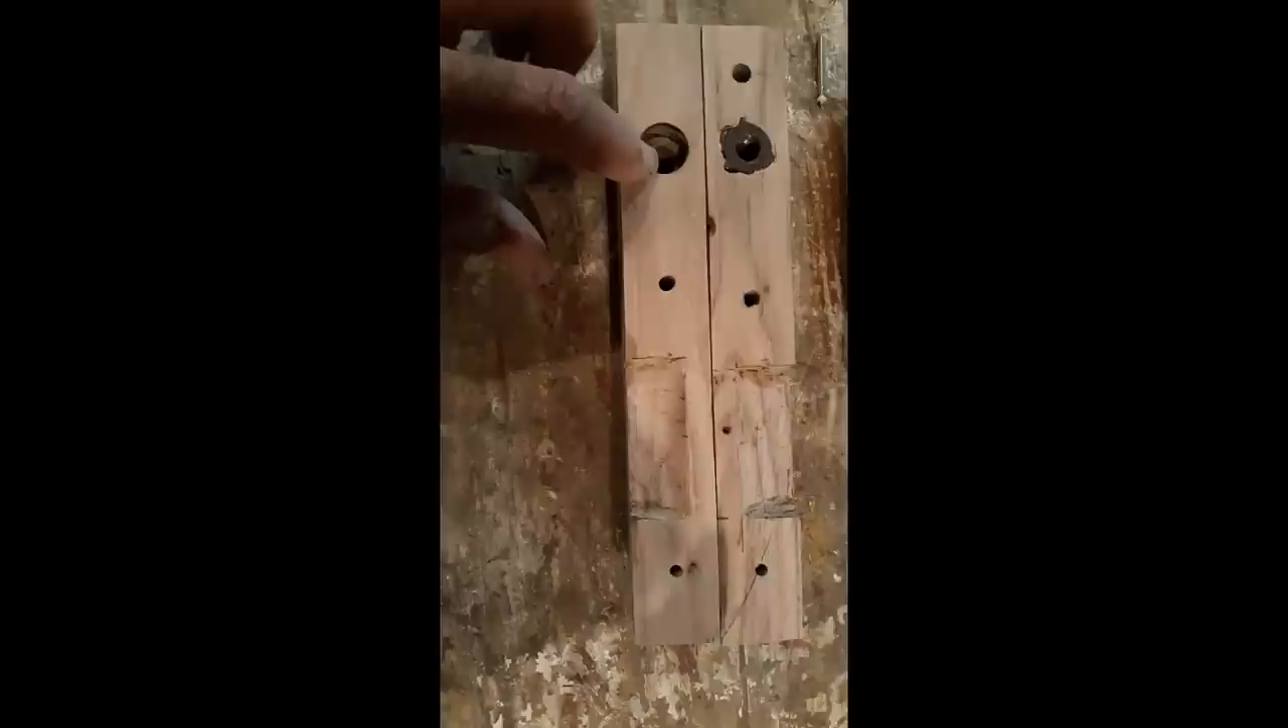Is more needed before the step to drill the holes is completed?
No.